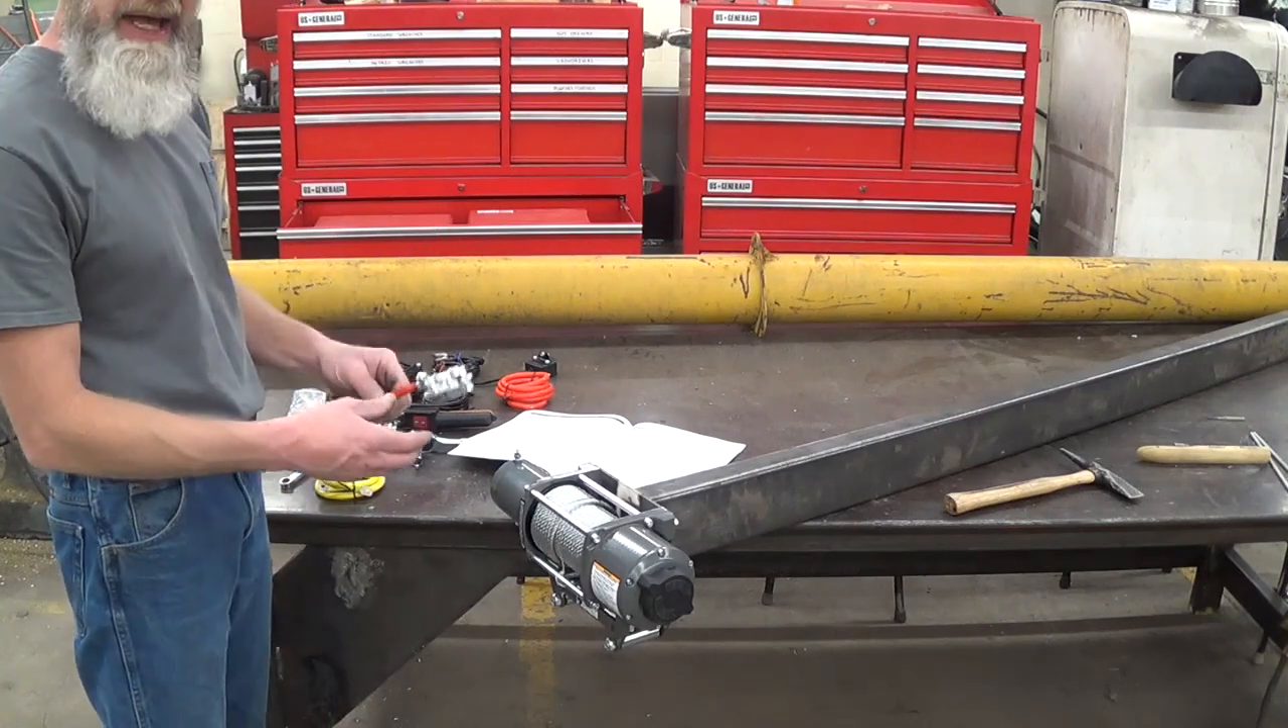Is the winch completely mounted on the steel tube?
Yes.